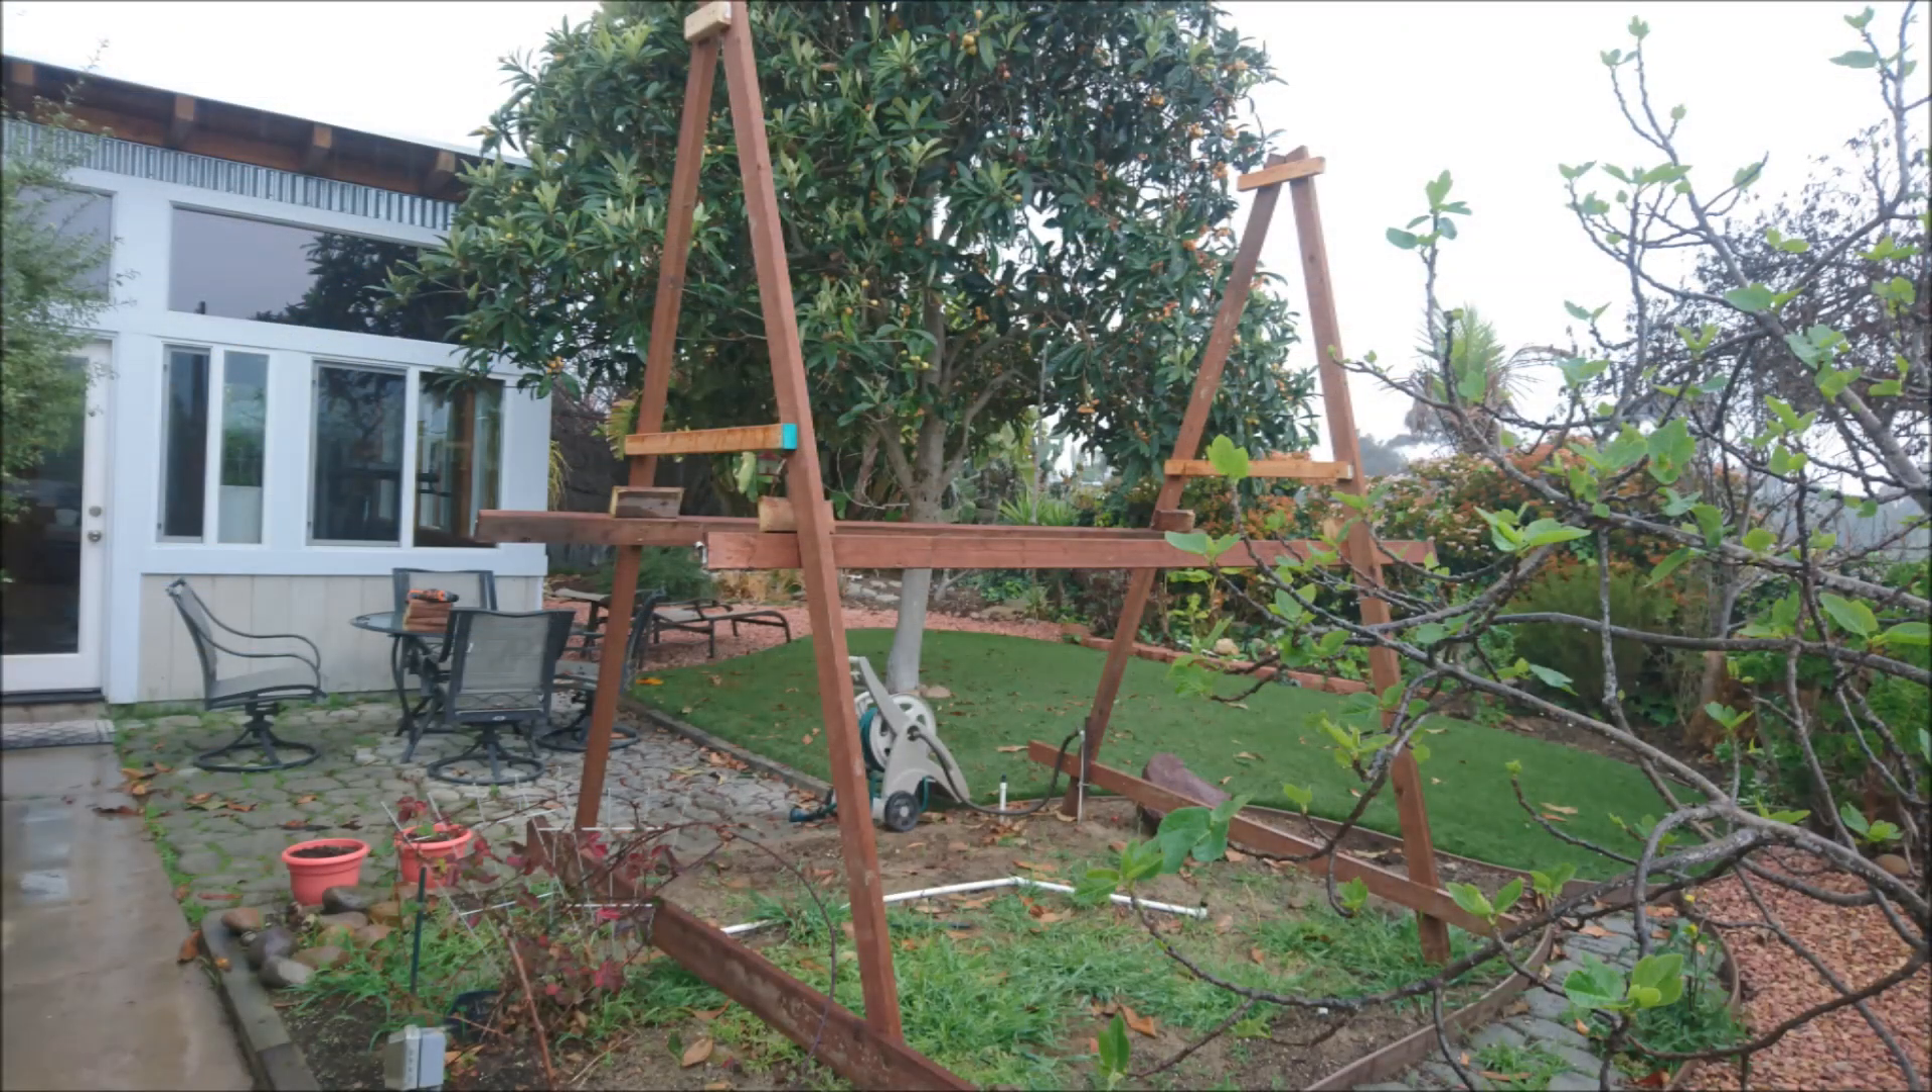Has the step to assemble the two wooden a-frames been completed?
Yes.